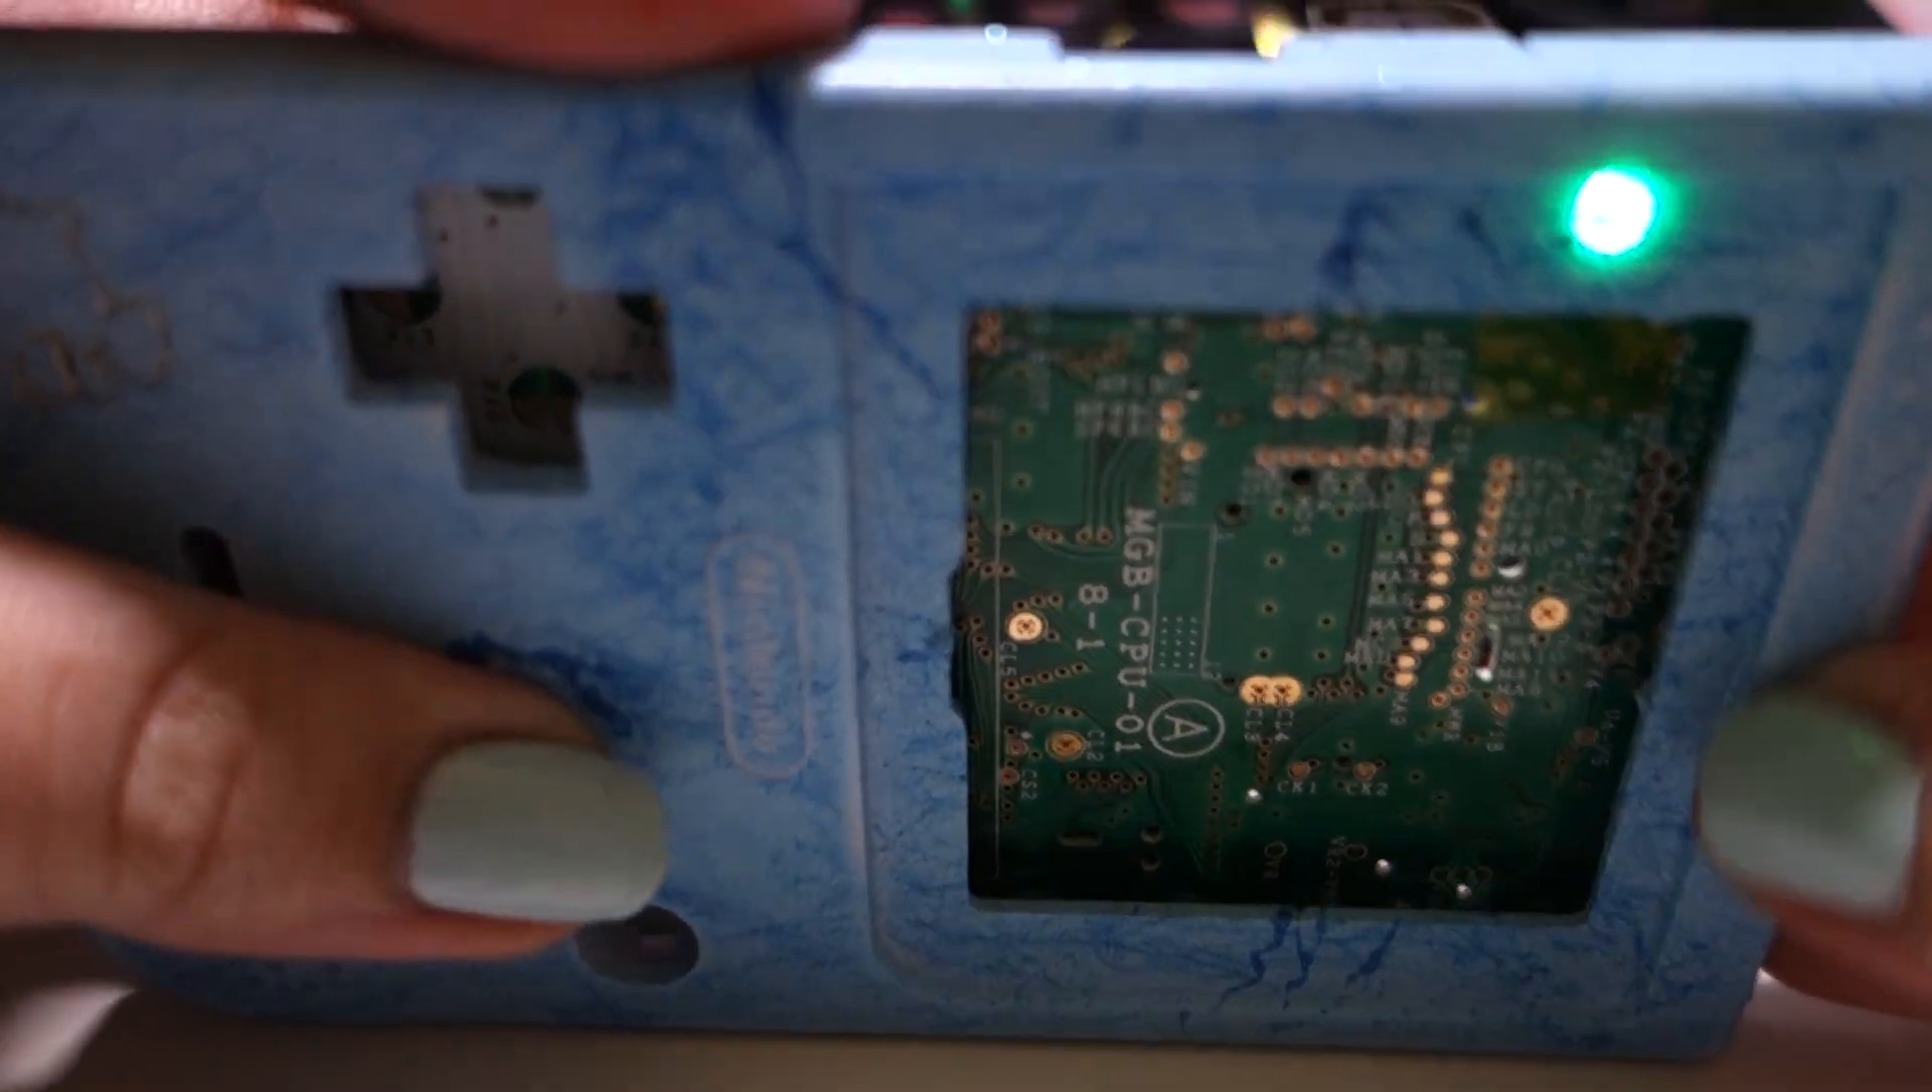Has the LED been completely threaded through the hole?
Yes.